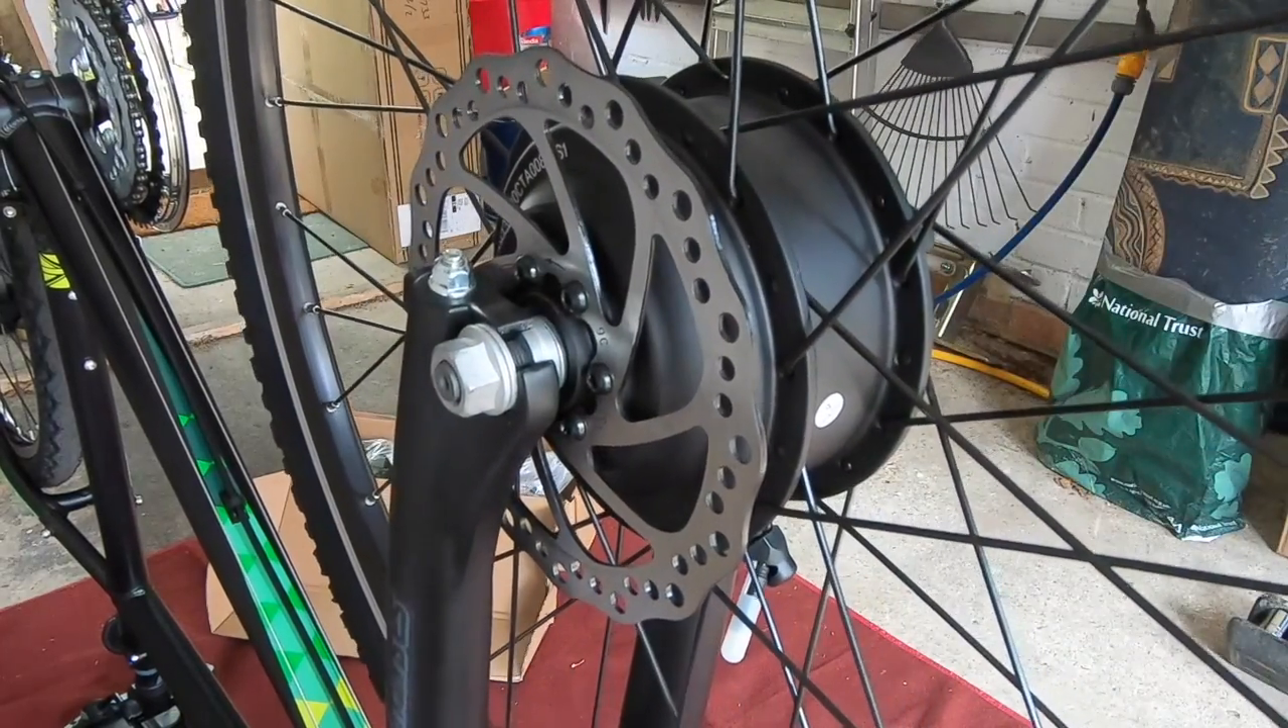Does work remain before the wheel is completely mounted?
No.